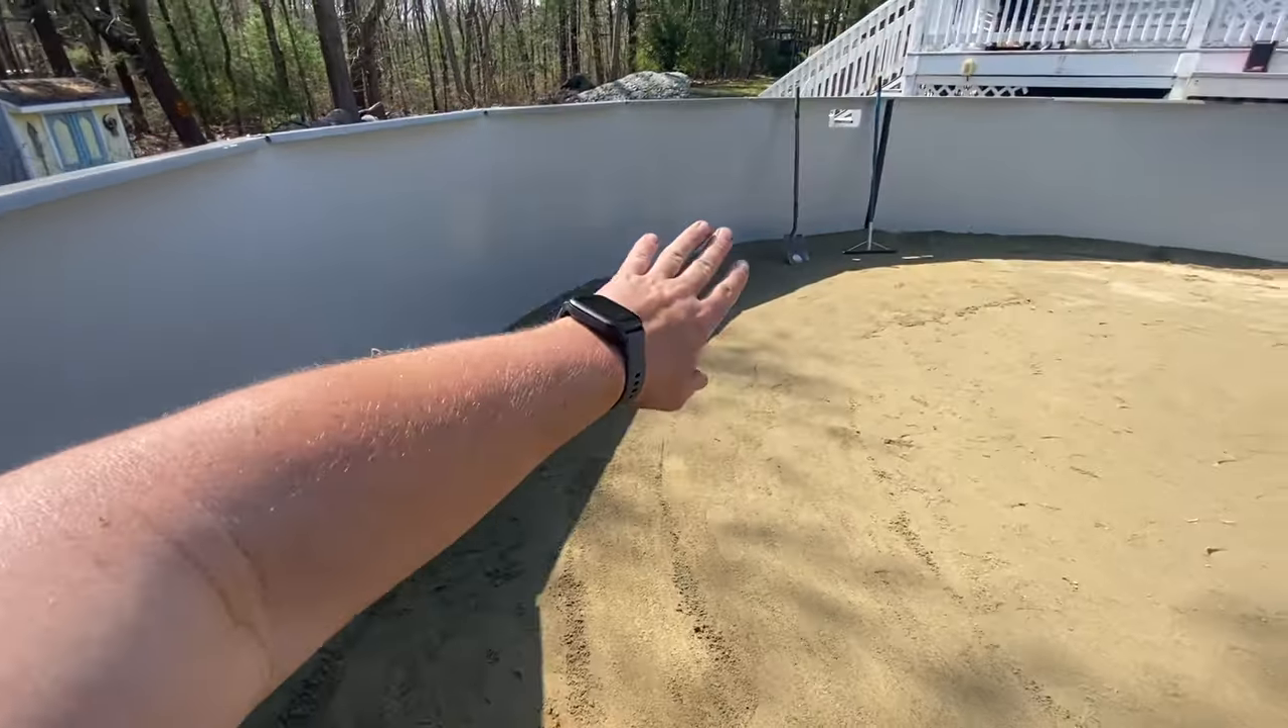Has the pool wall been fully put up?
Yes.